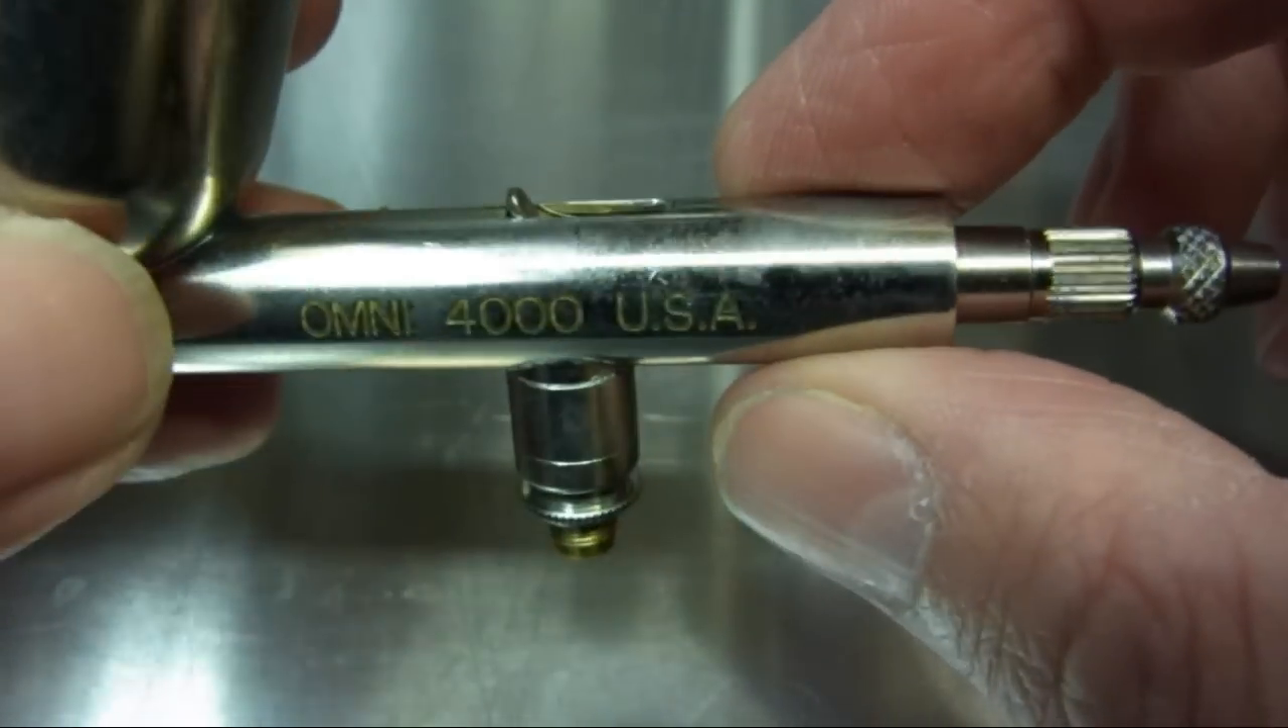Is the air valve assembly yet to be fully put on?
No.